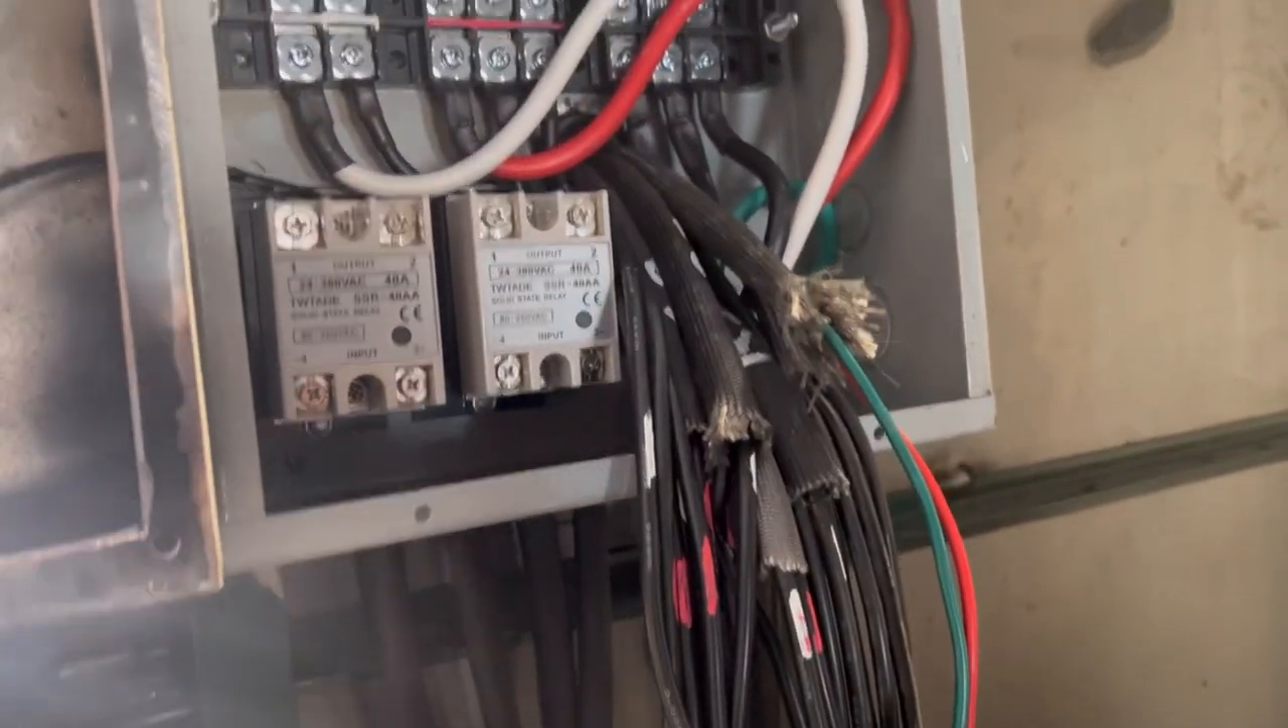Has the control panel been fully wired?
No.